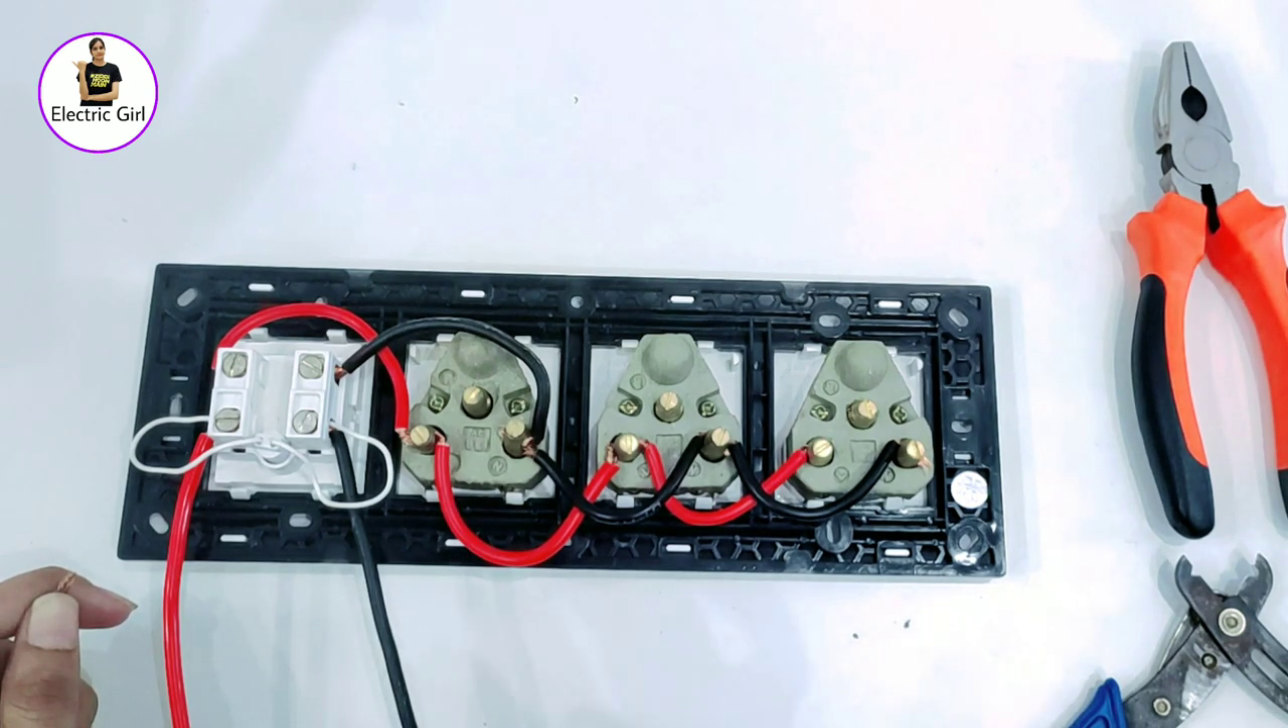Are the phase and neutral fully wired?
Yes.